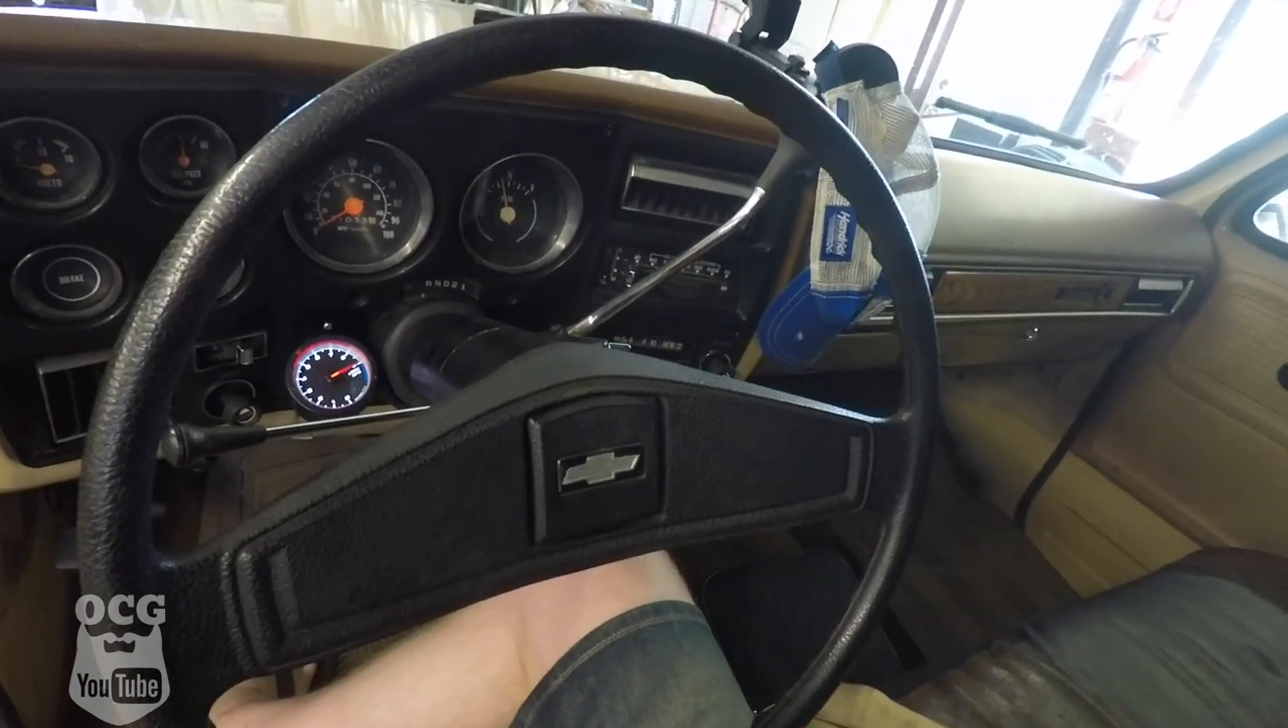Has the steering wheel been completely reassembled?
Yes.